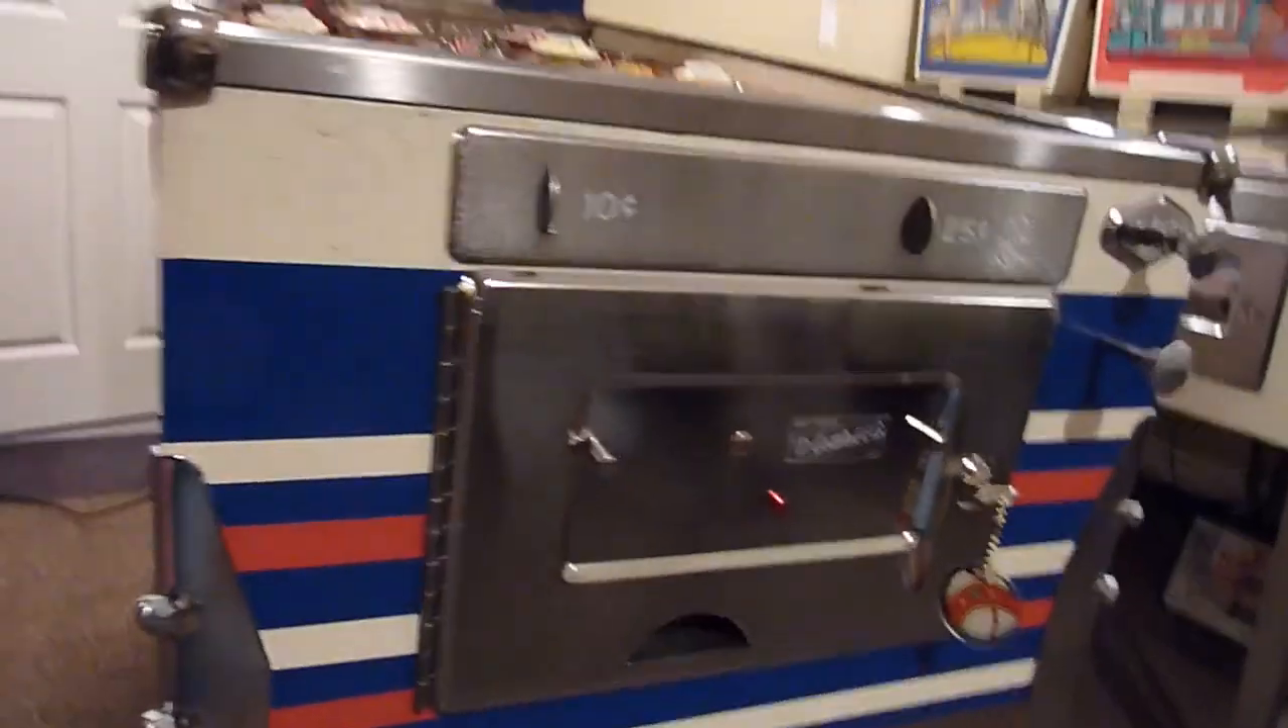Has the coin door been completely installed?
Yes.